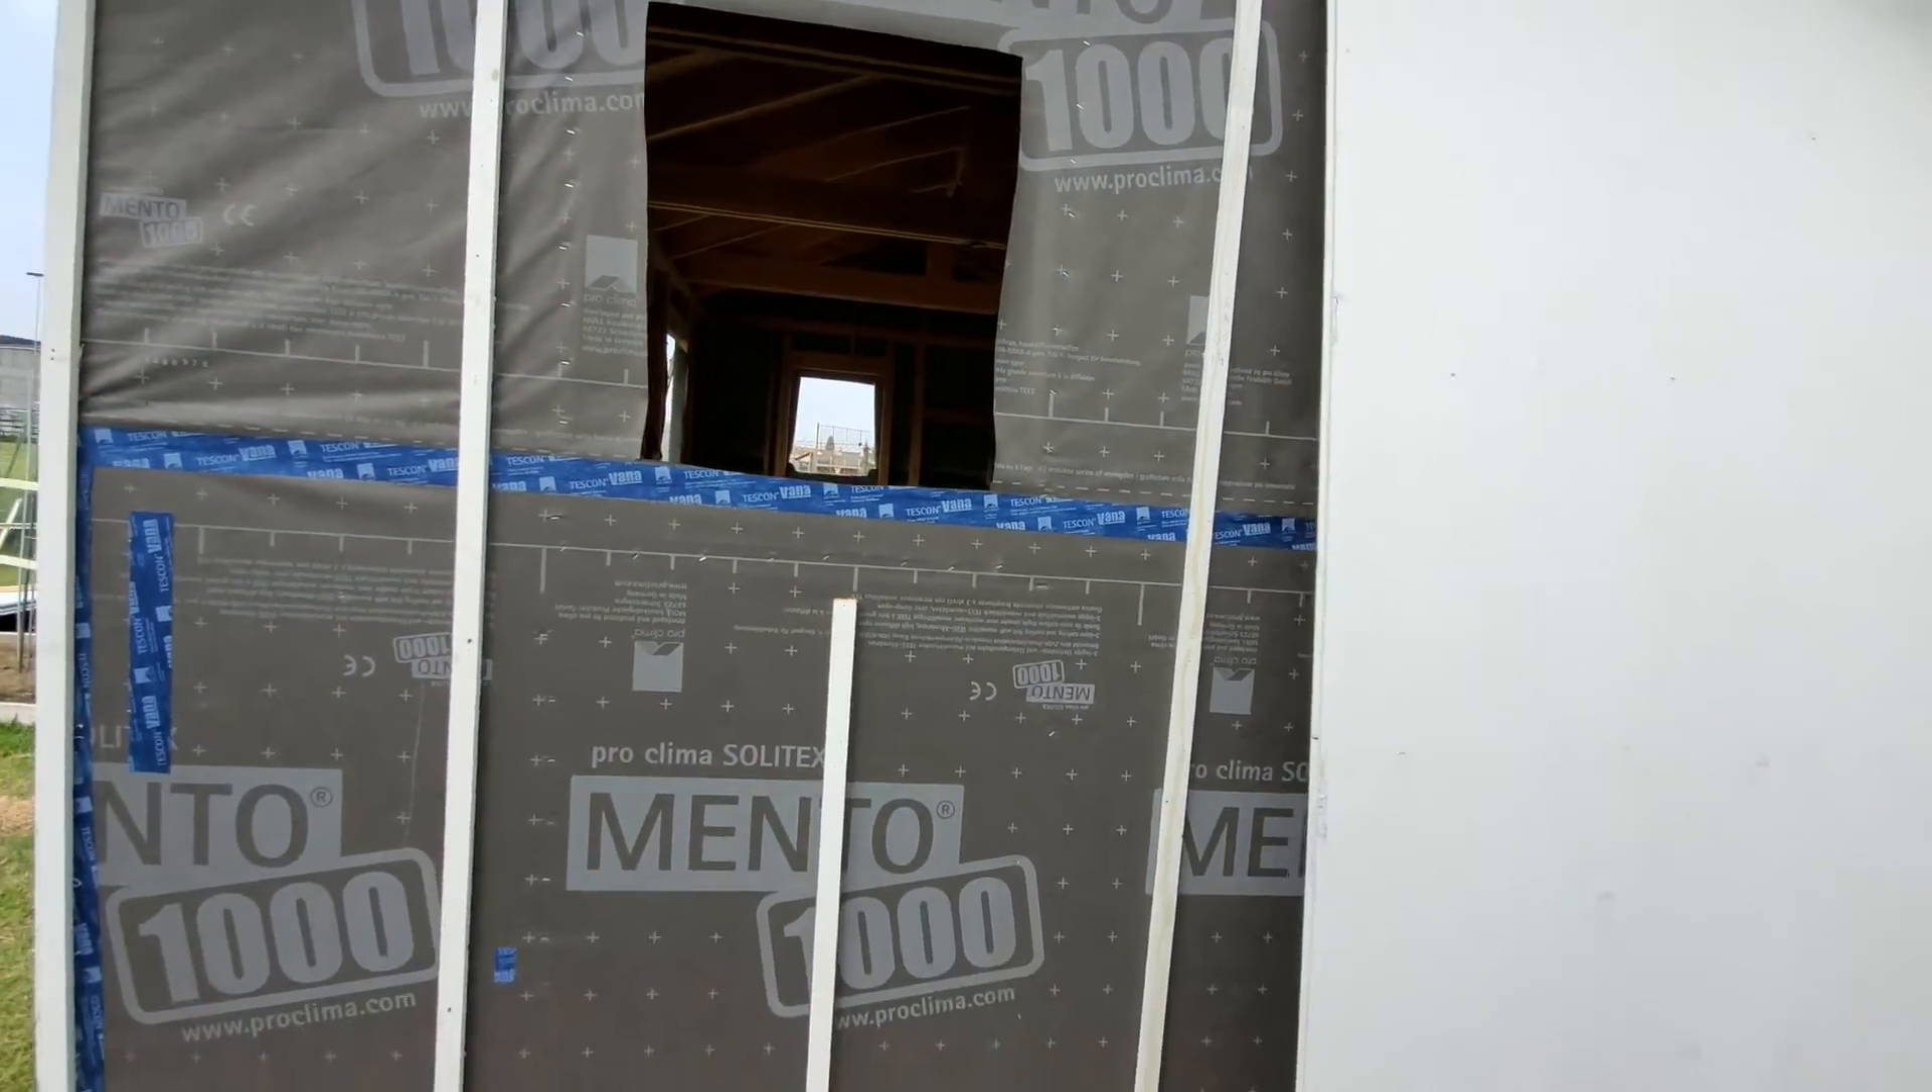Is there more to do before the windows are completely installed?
Yes.